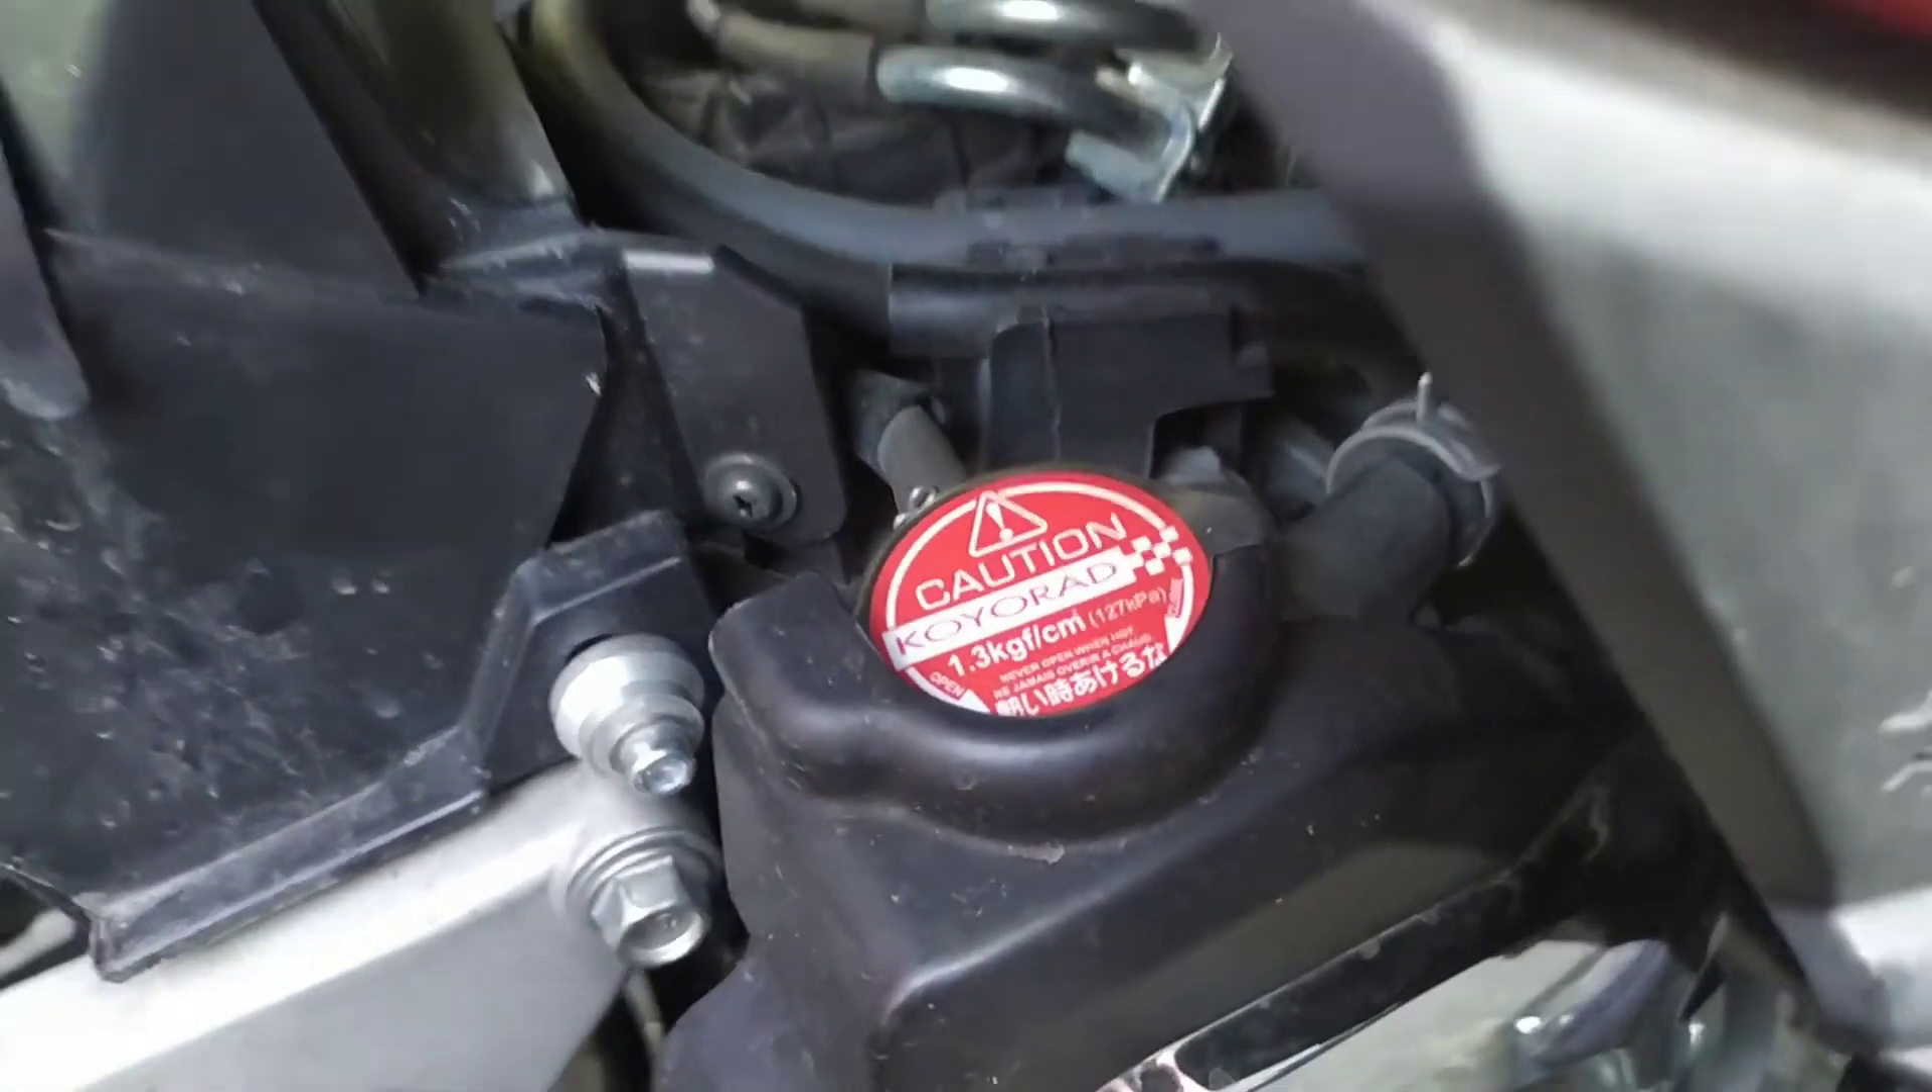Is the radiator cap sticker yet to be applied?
No.